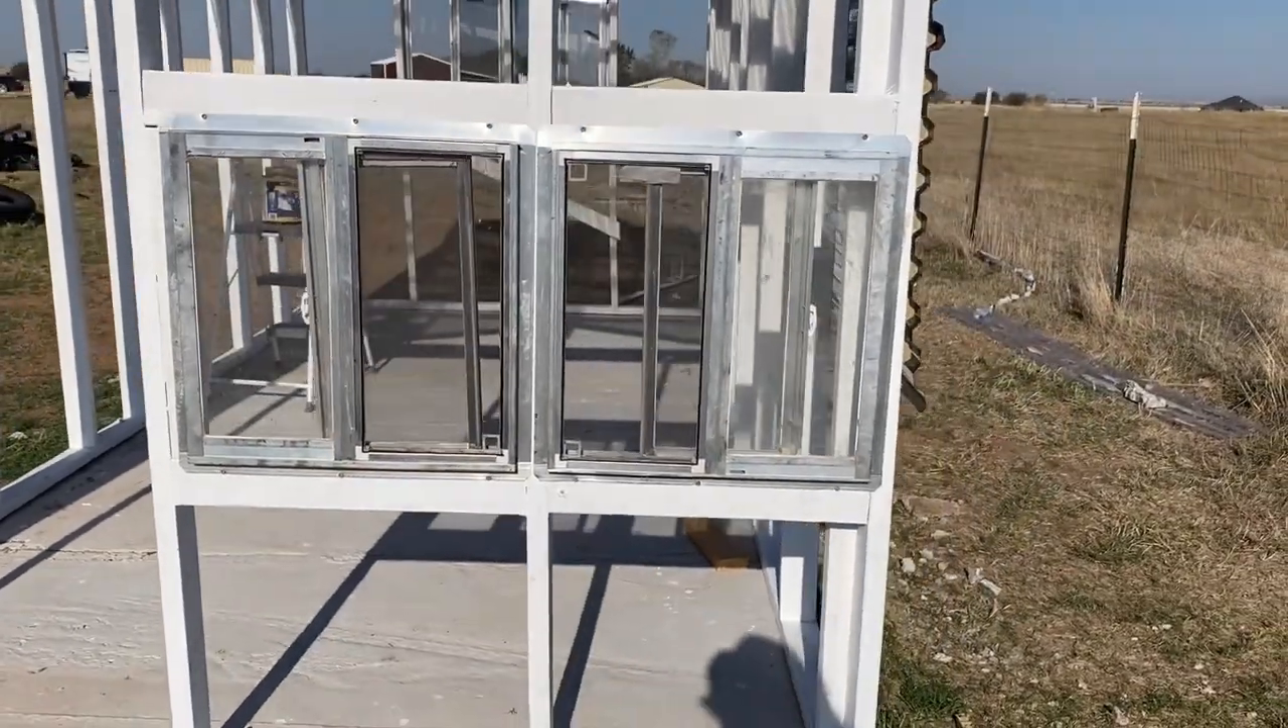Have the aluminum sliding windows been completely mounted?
Yes.